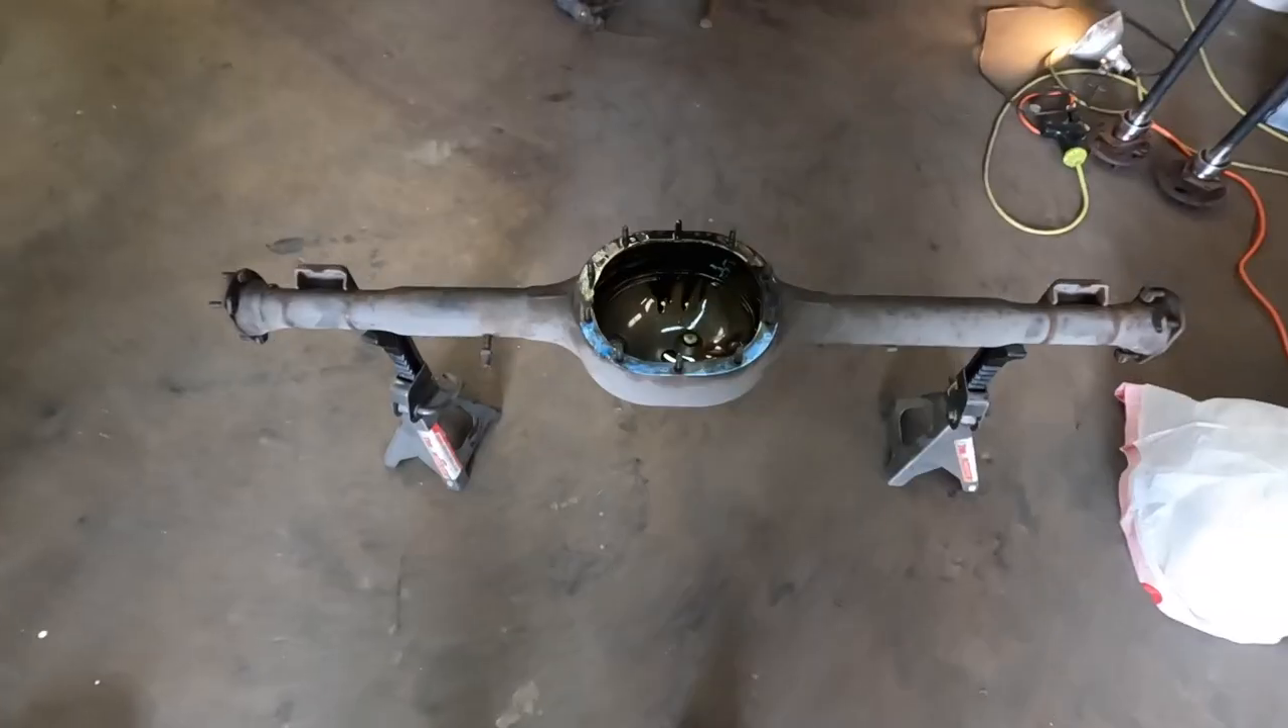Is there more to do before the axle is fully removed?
No.